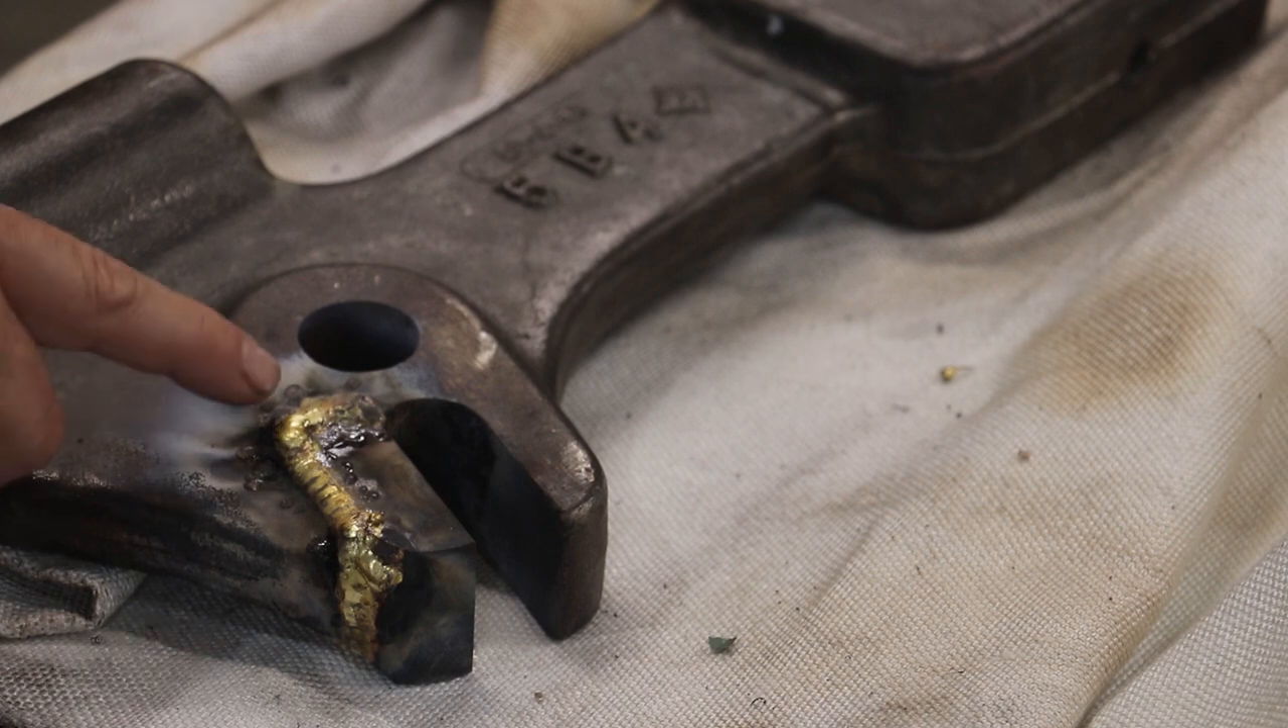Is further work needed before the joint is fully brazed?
No.